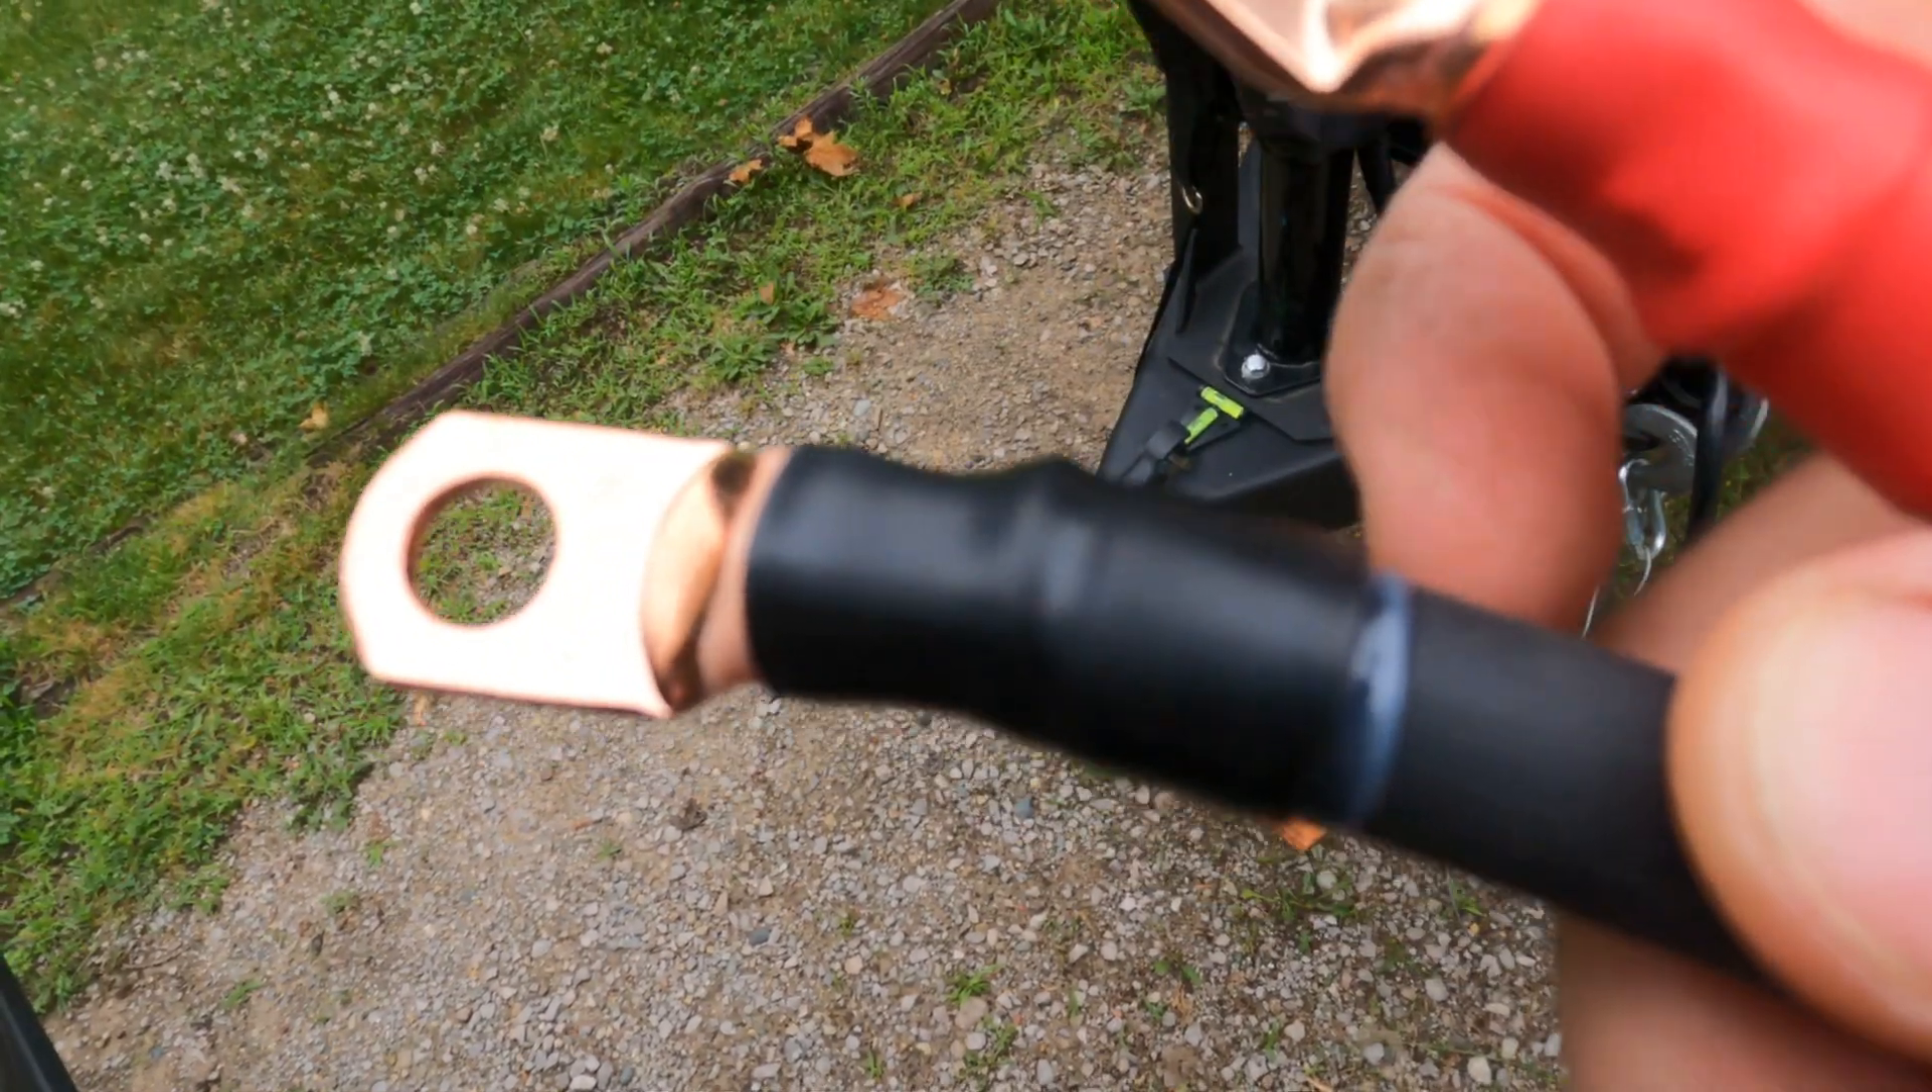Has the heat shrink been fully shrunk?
Yes.